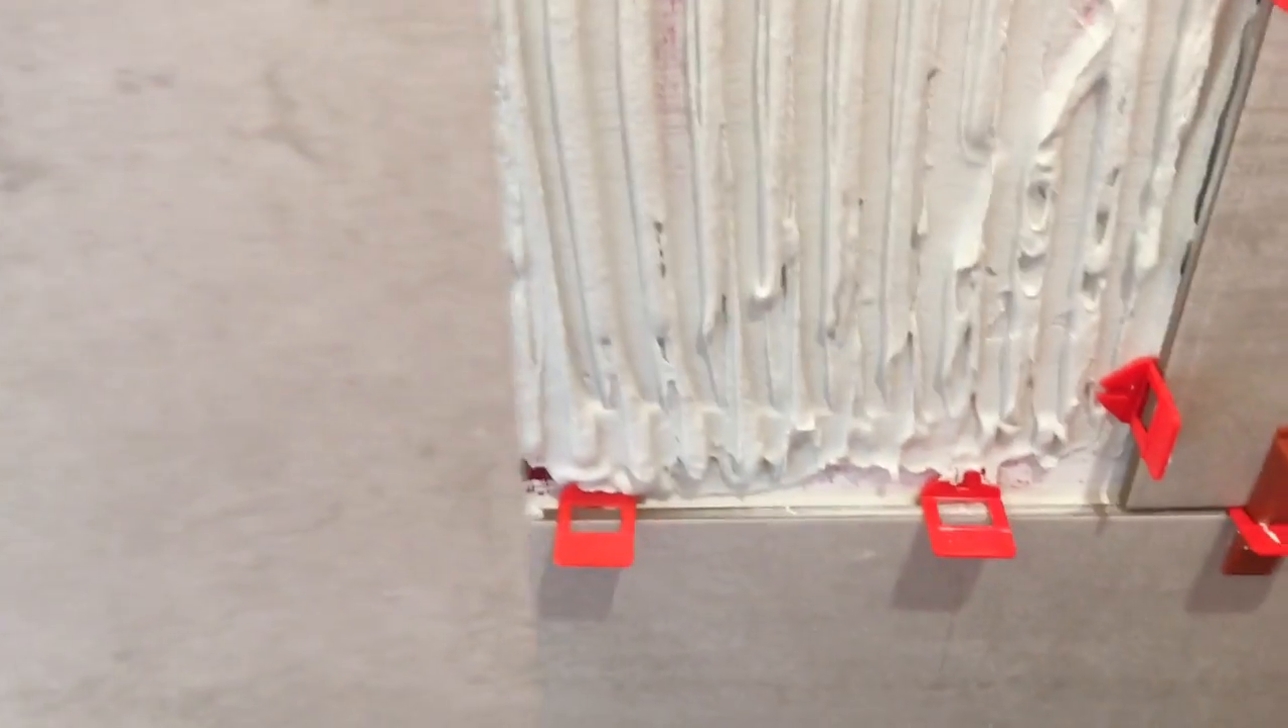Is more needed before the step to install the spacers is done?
No.